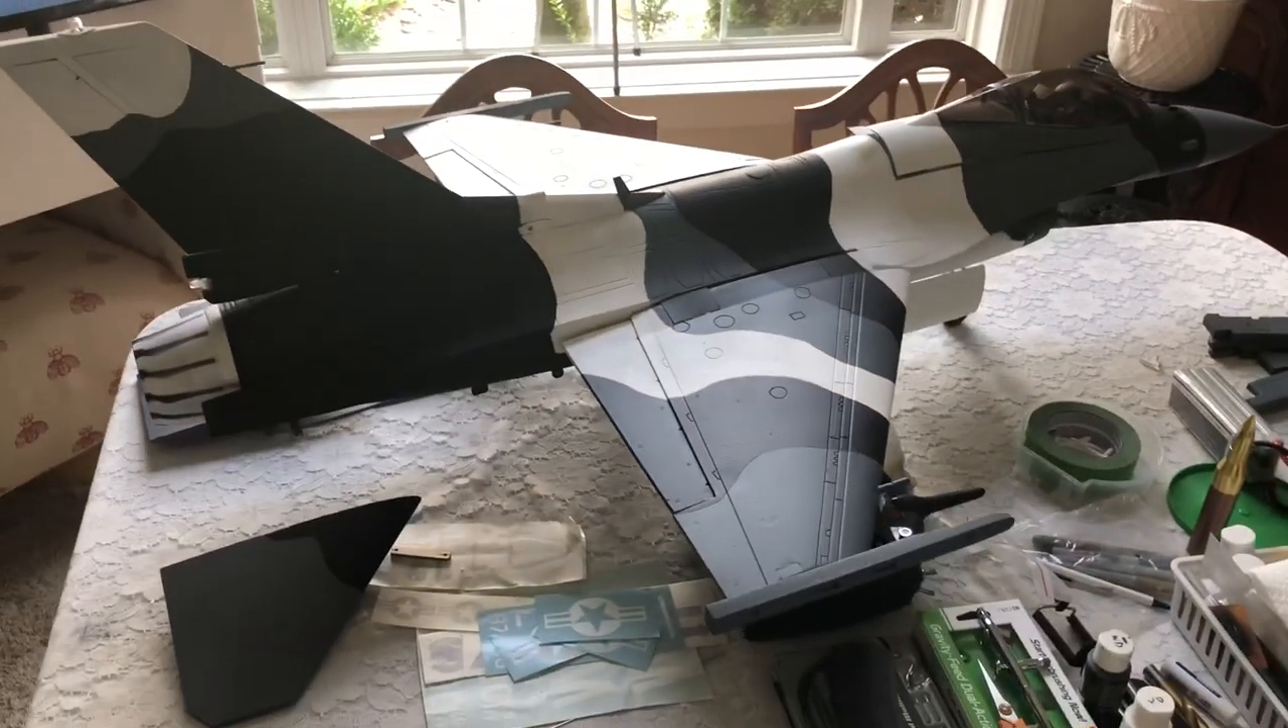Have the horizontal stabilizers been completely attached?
No.